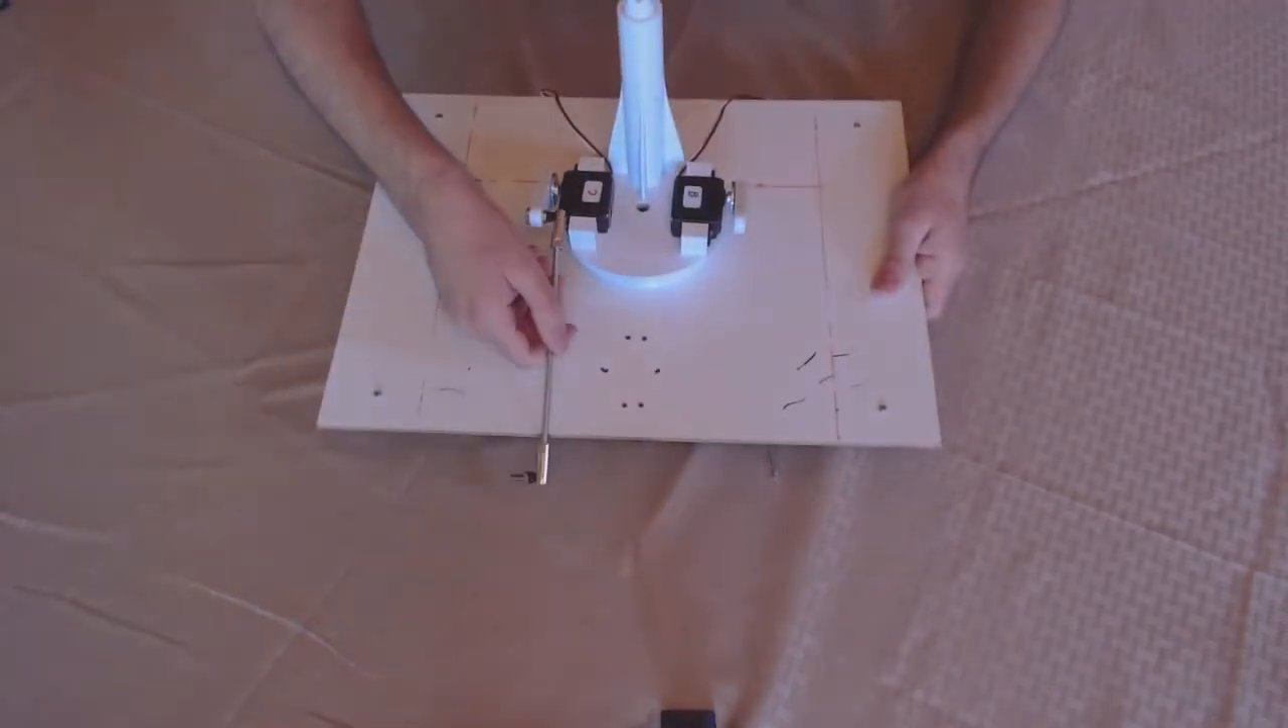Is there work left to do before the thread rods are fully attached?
Yes.